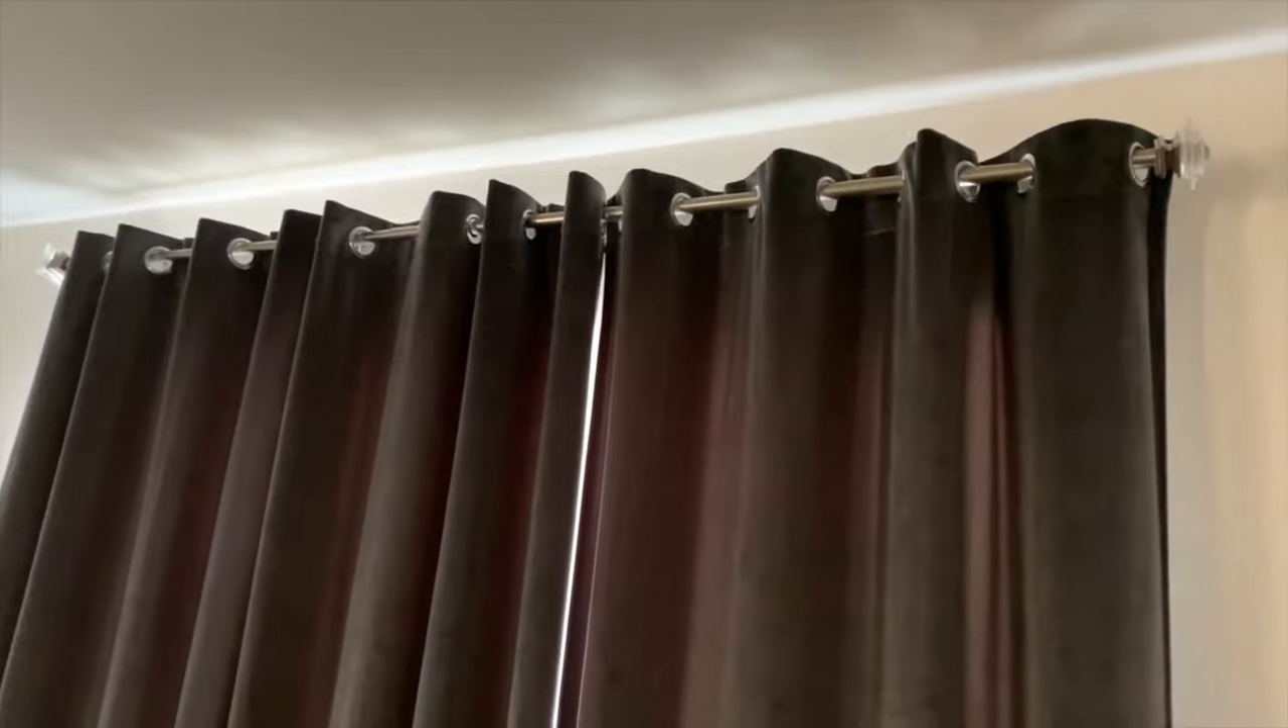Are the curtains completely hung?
Yes.